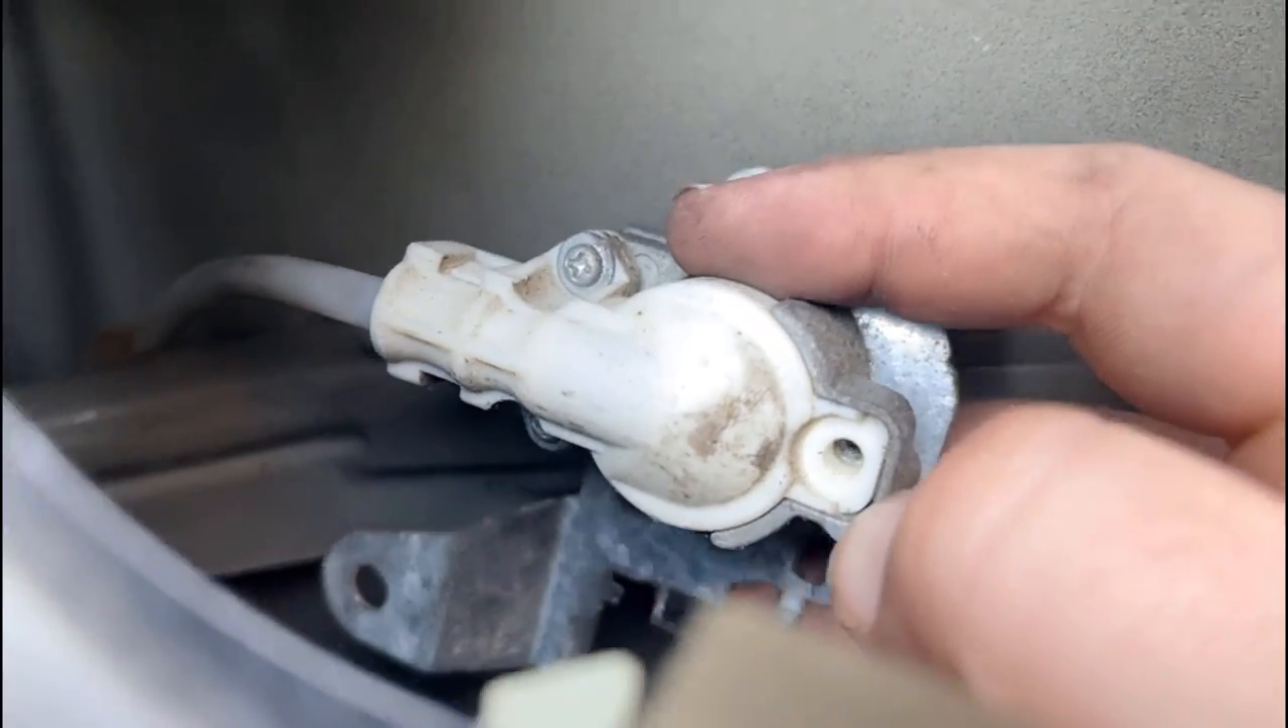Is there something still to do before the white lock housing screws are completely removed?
Yes.